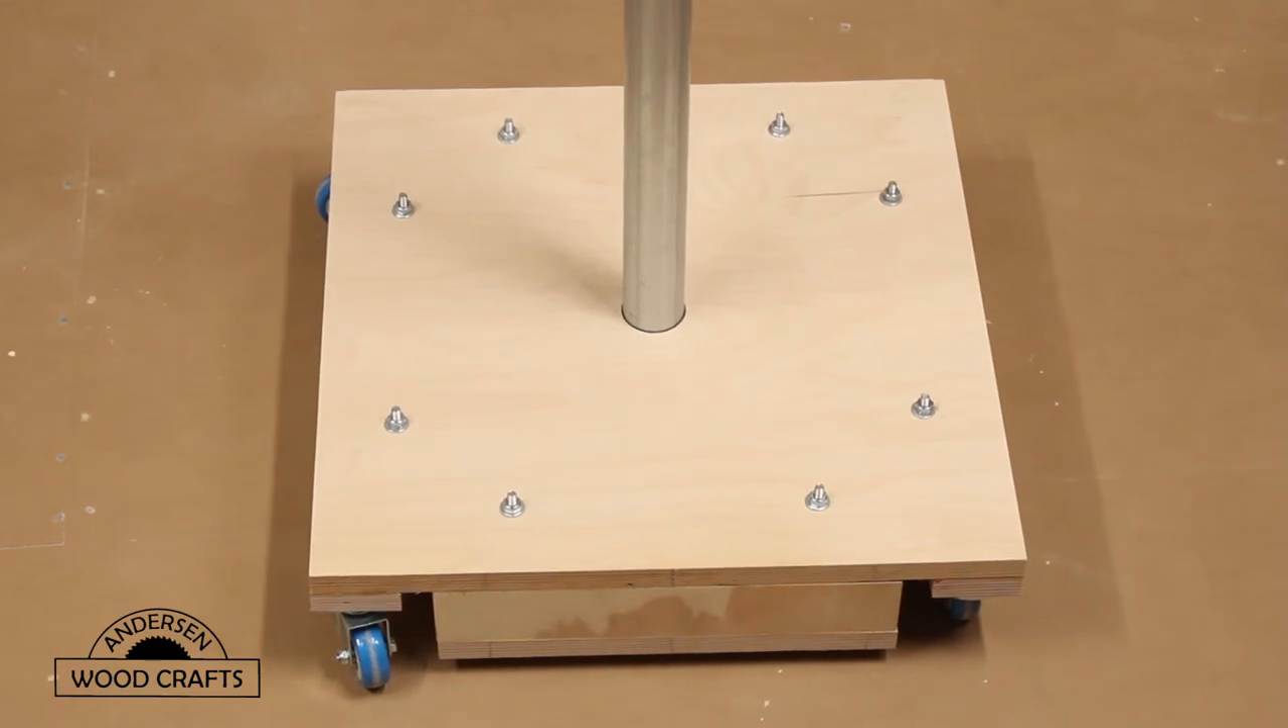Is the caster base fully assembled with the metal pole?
Yes.